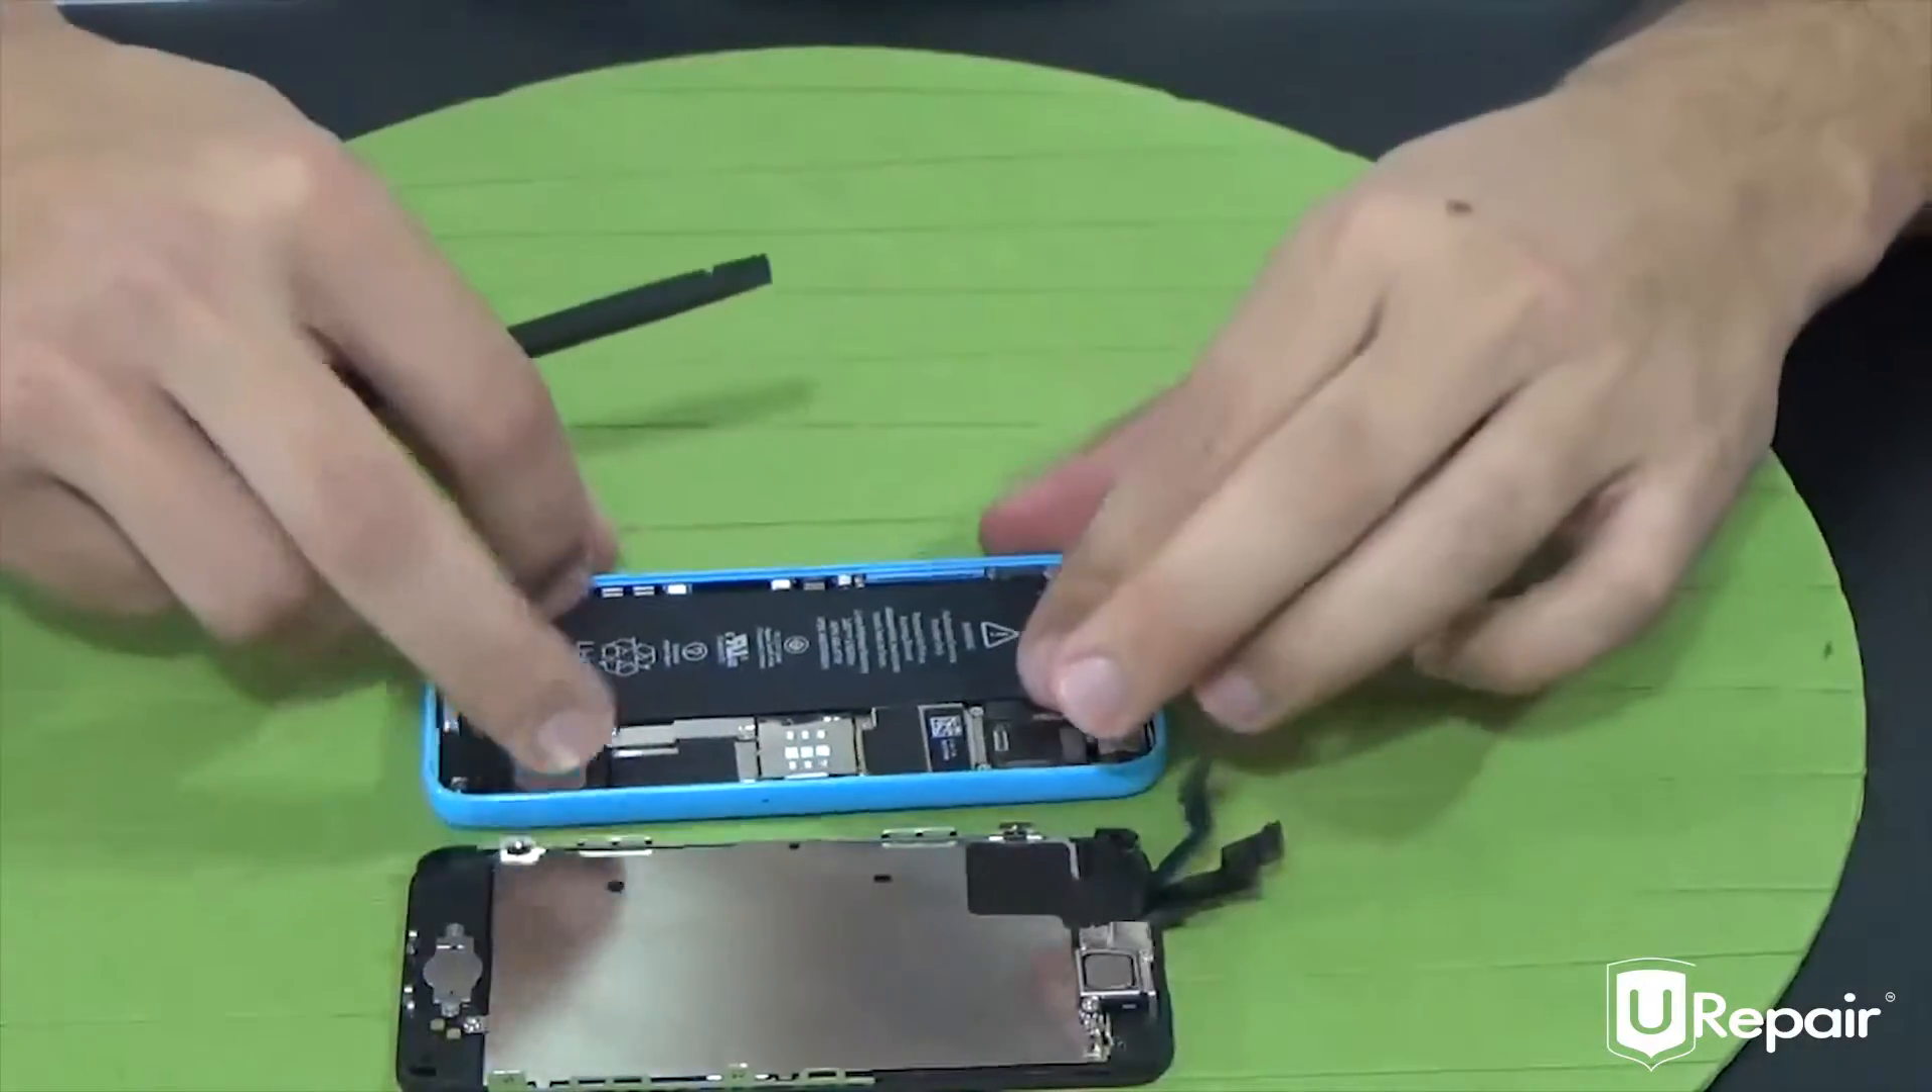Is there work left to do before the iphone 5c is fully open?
No.